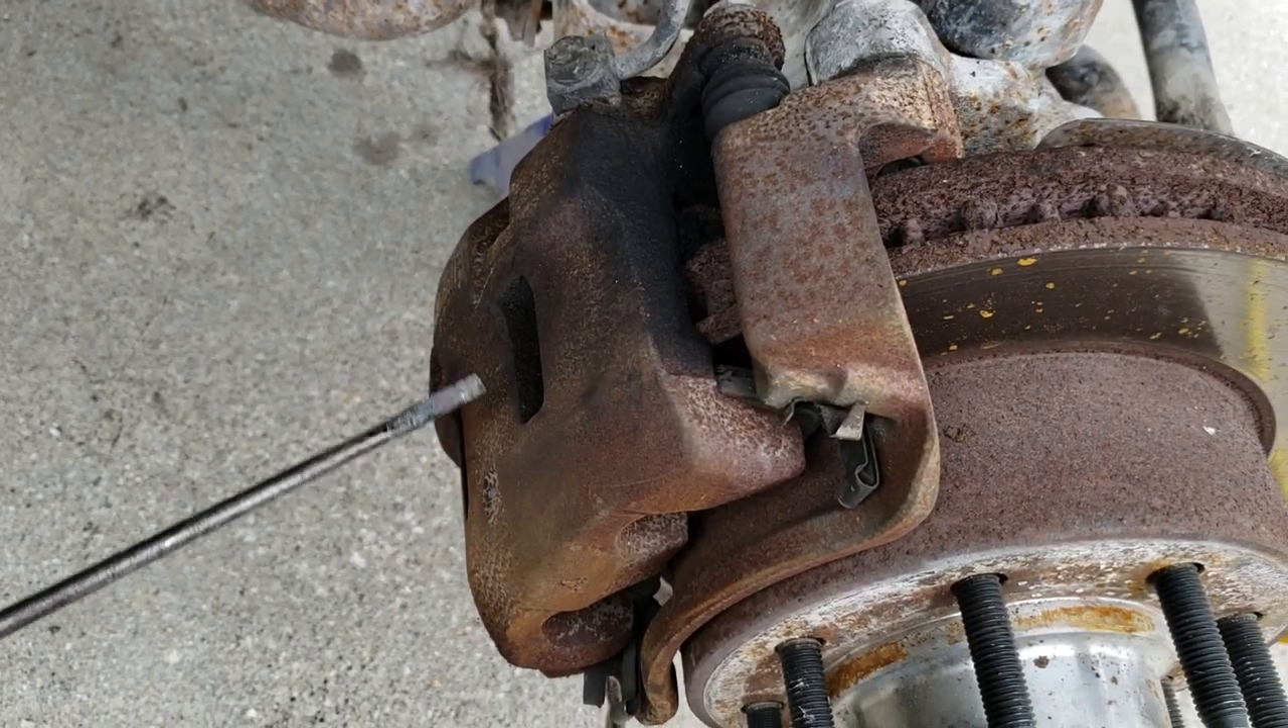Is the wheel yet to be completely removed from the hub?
No.